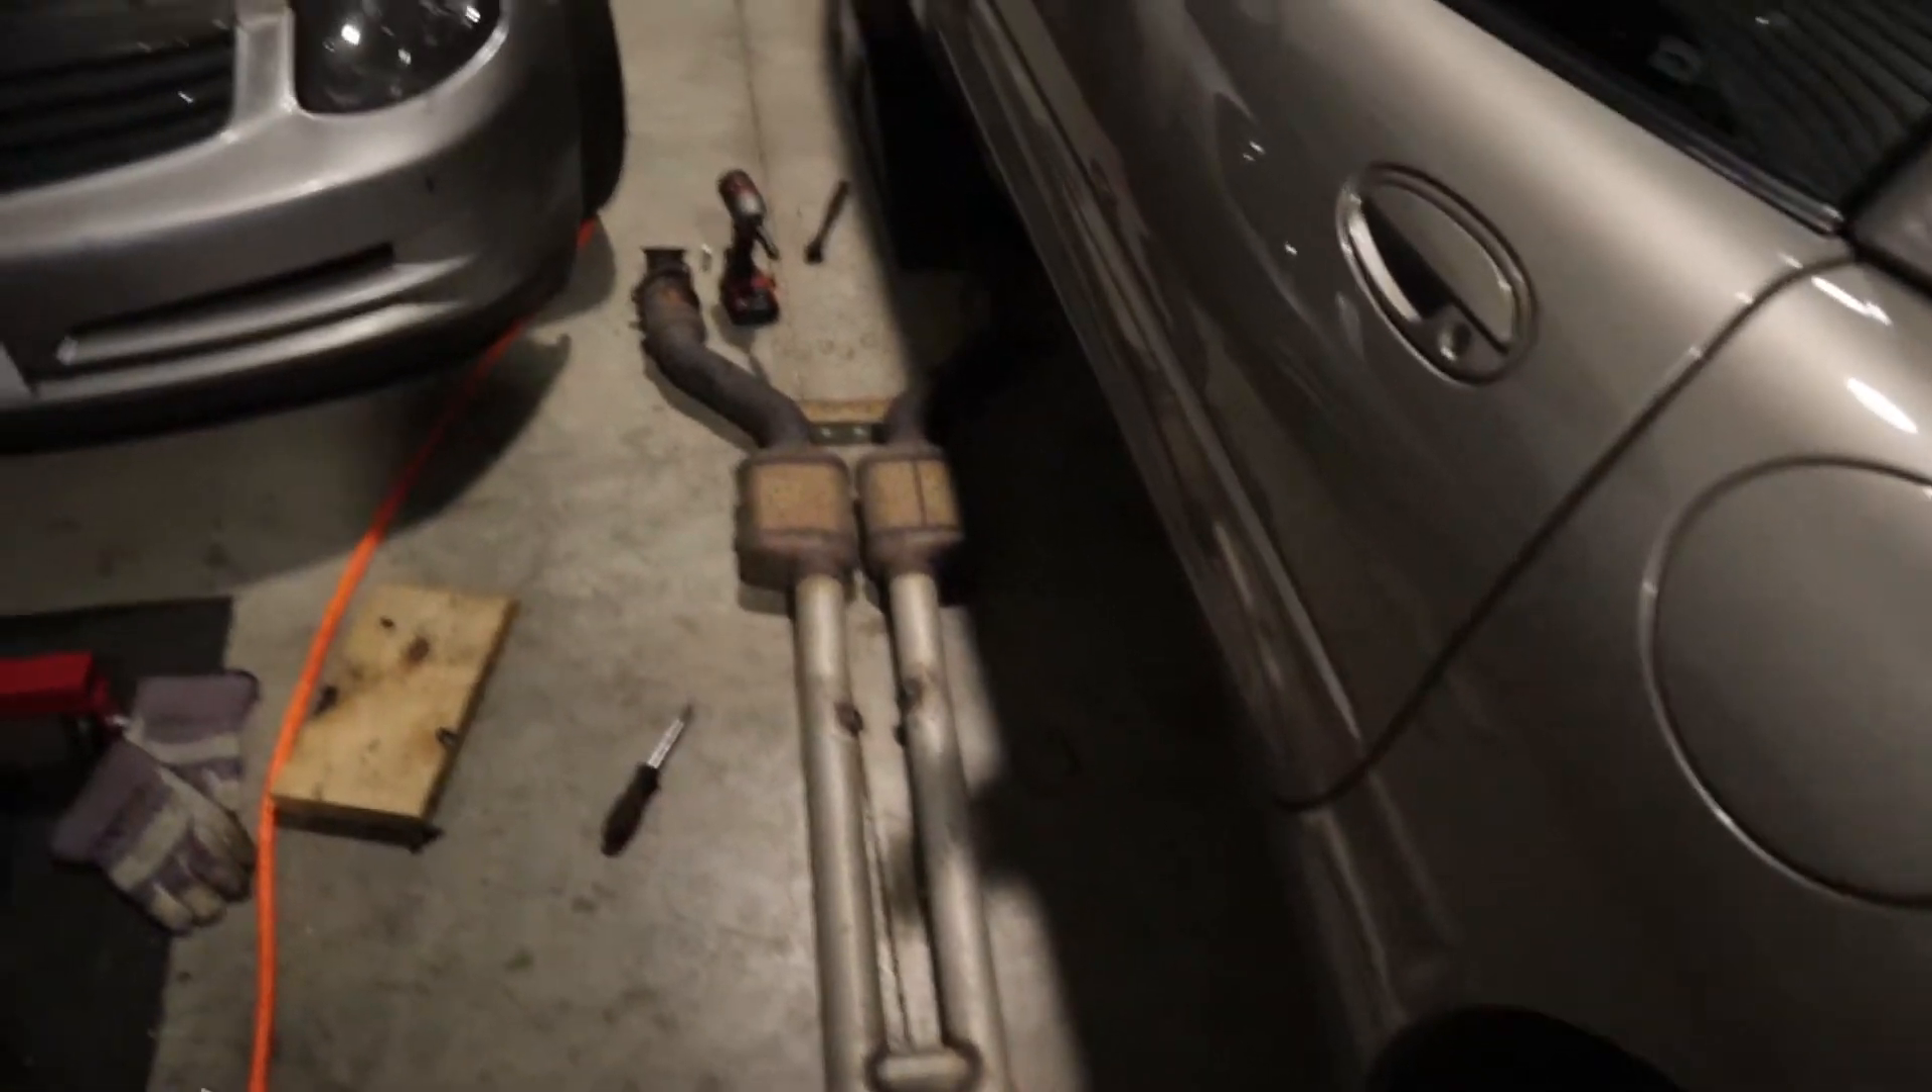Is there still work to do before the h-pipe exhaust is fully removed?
No.